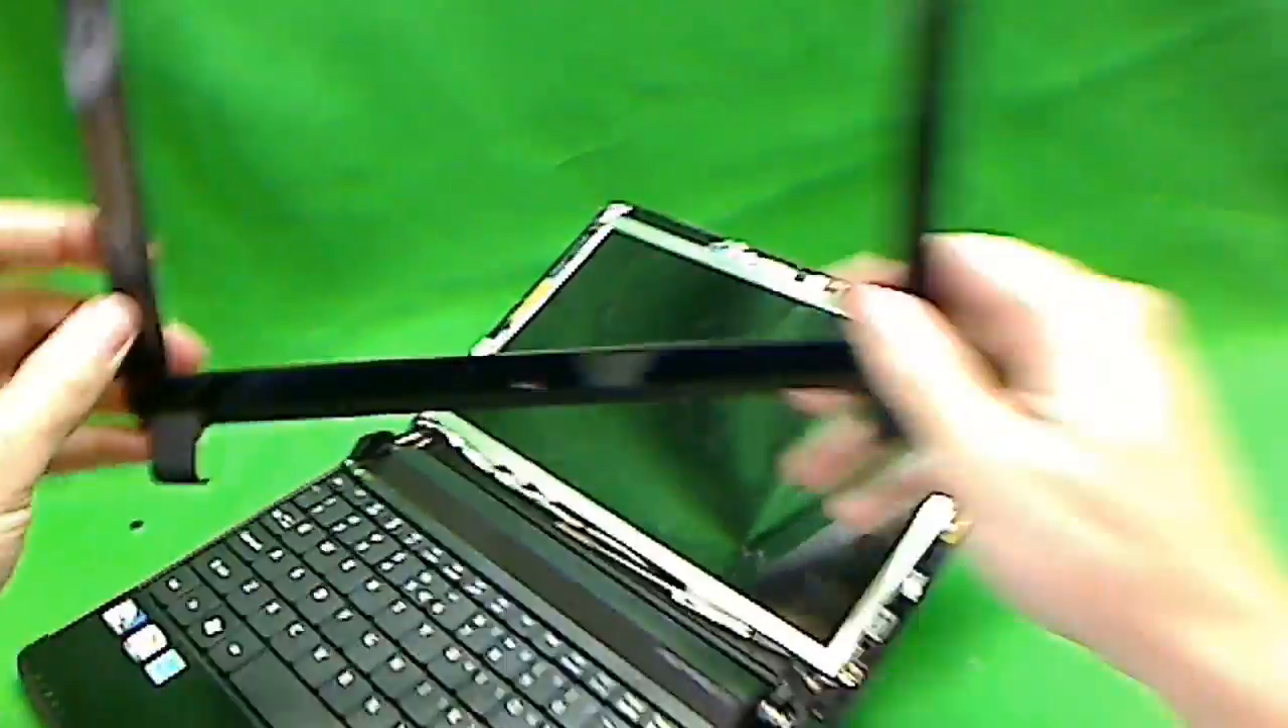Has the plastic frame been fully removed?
Yes.